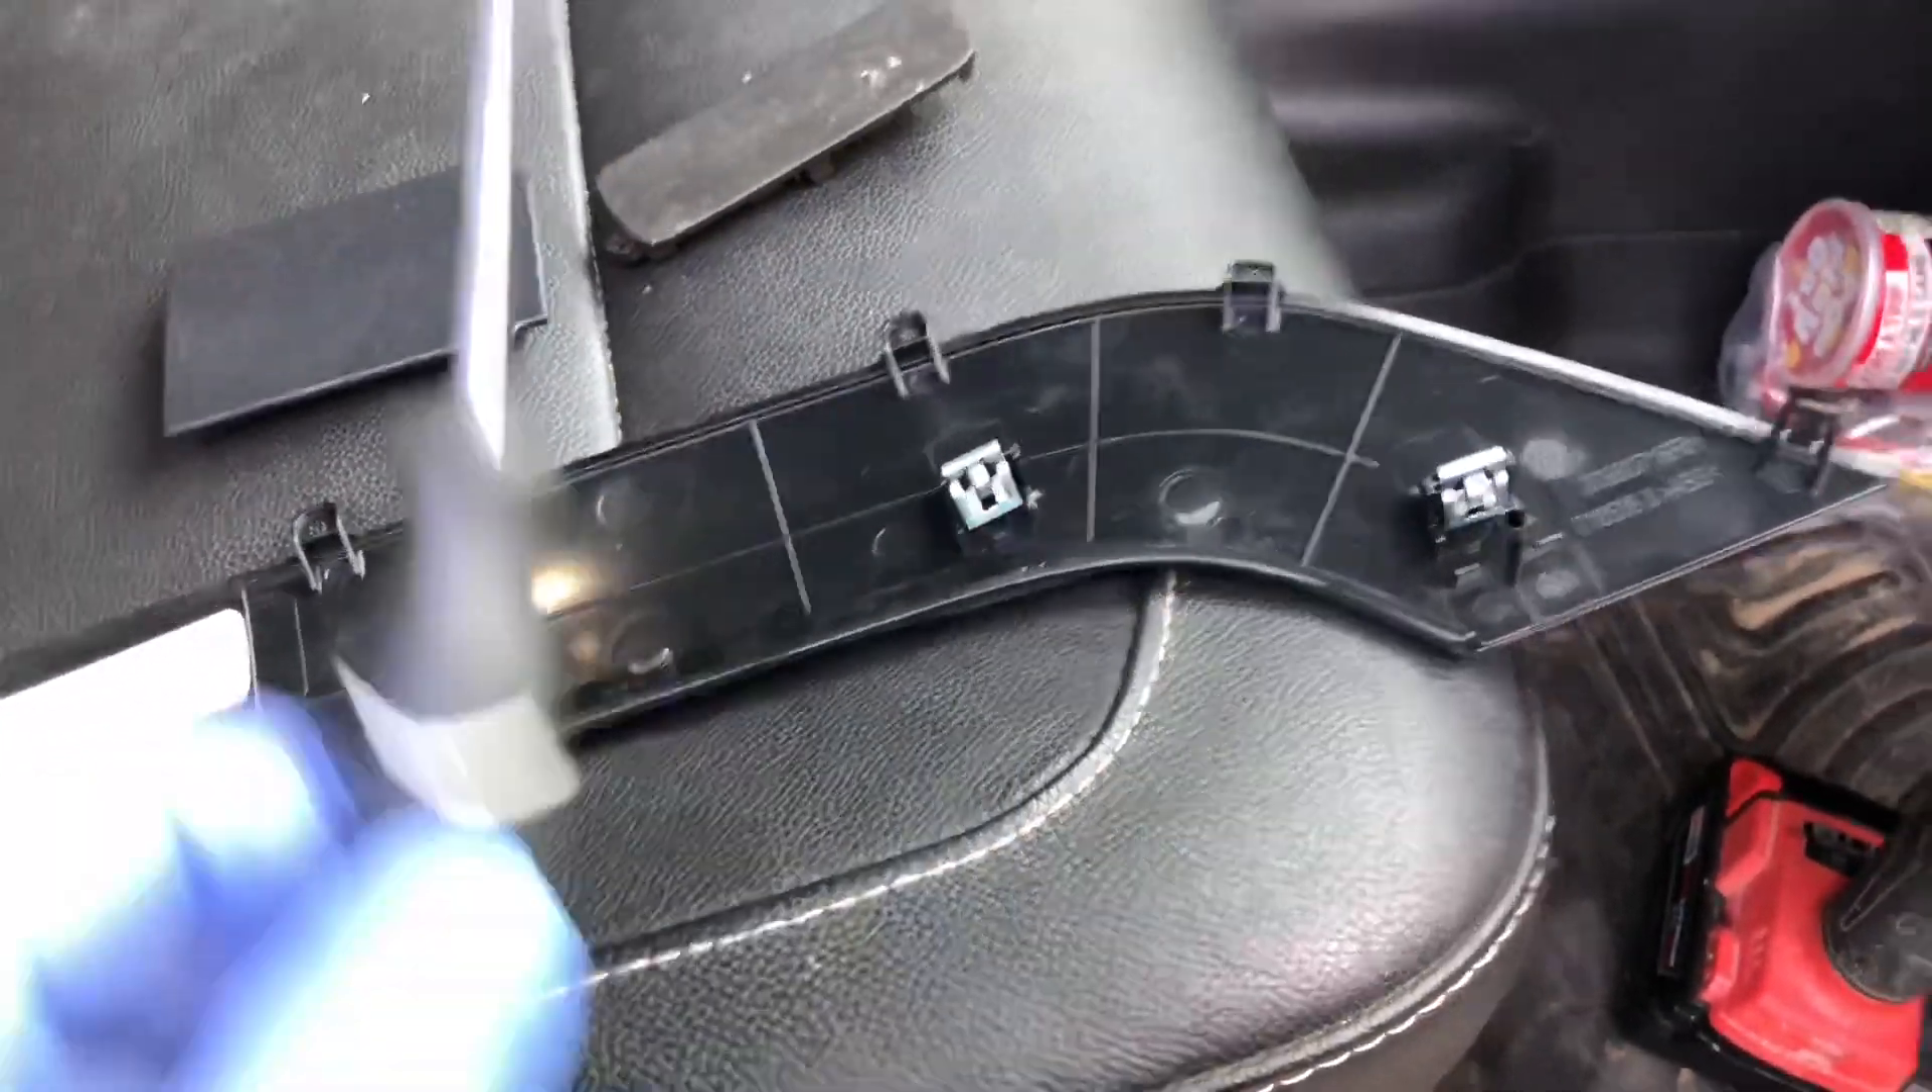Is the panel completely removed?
Yes.